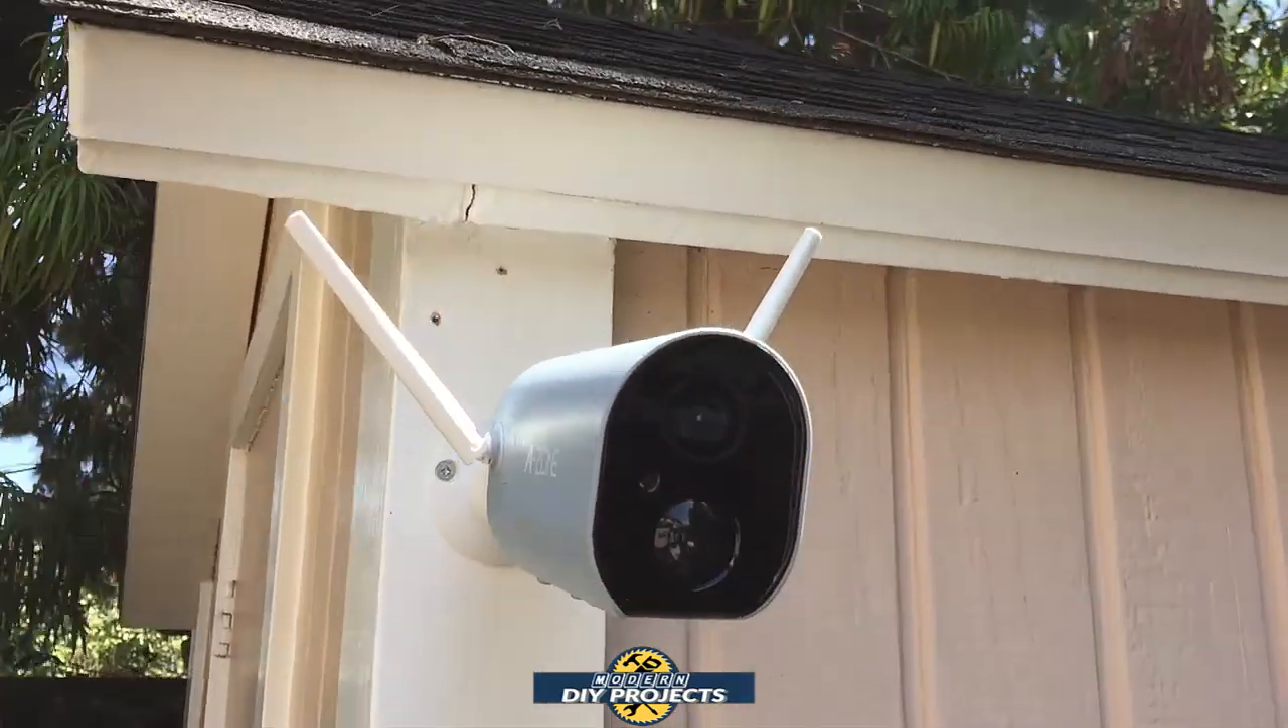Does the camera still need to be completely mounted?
No.